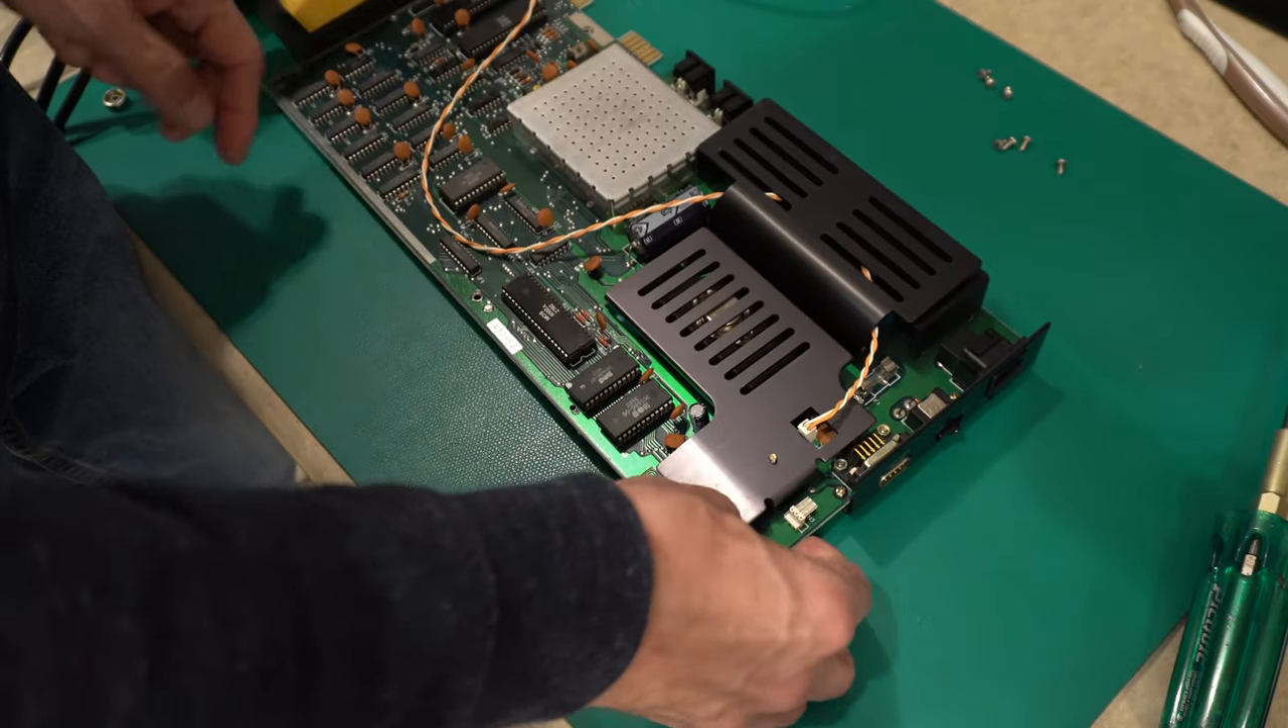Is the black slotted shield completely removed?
No.